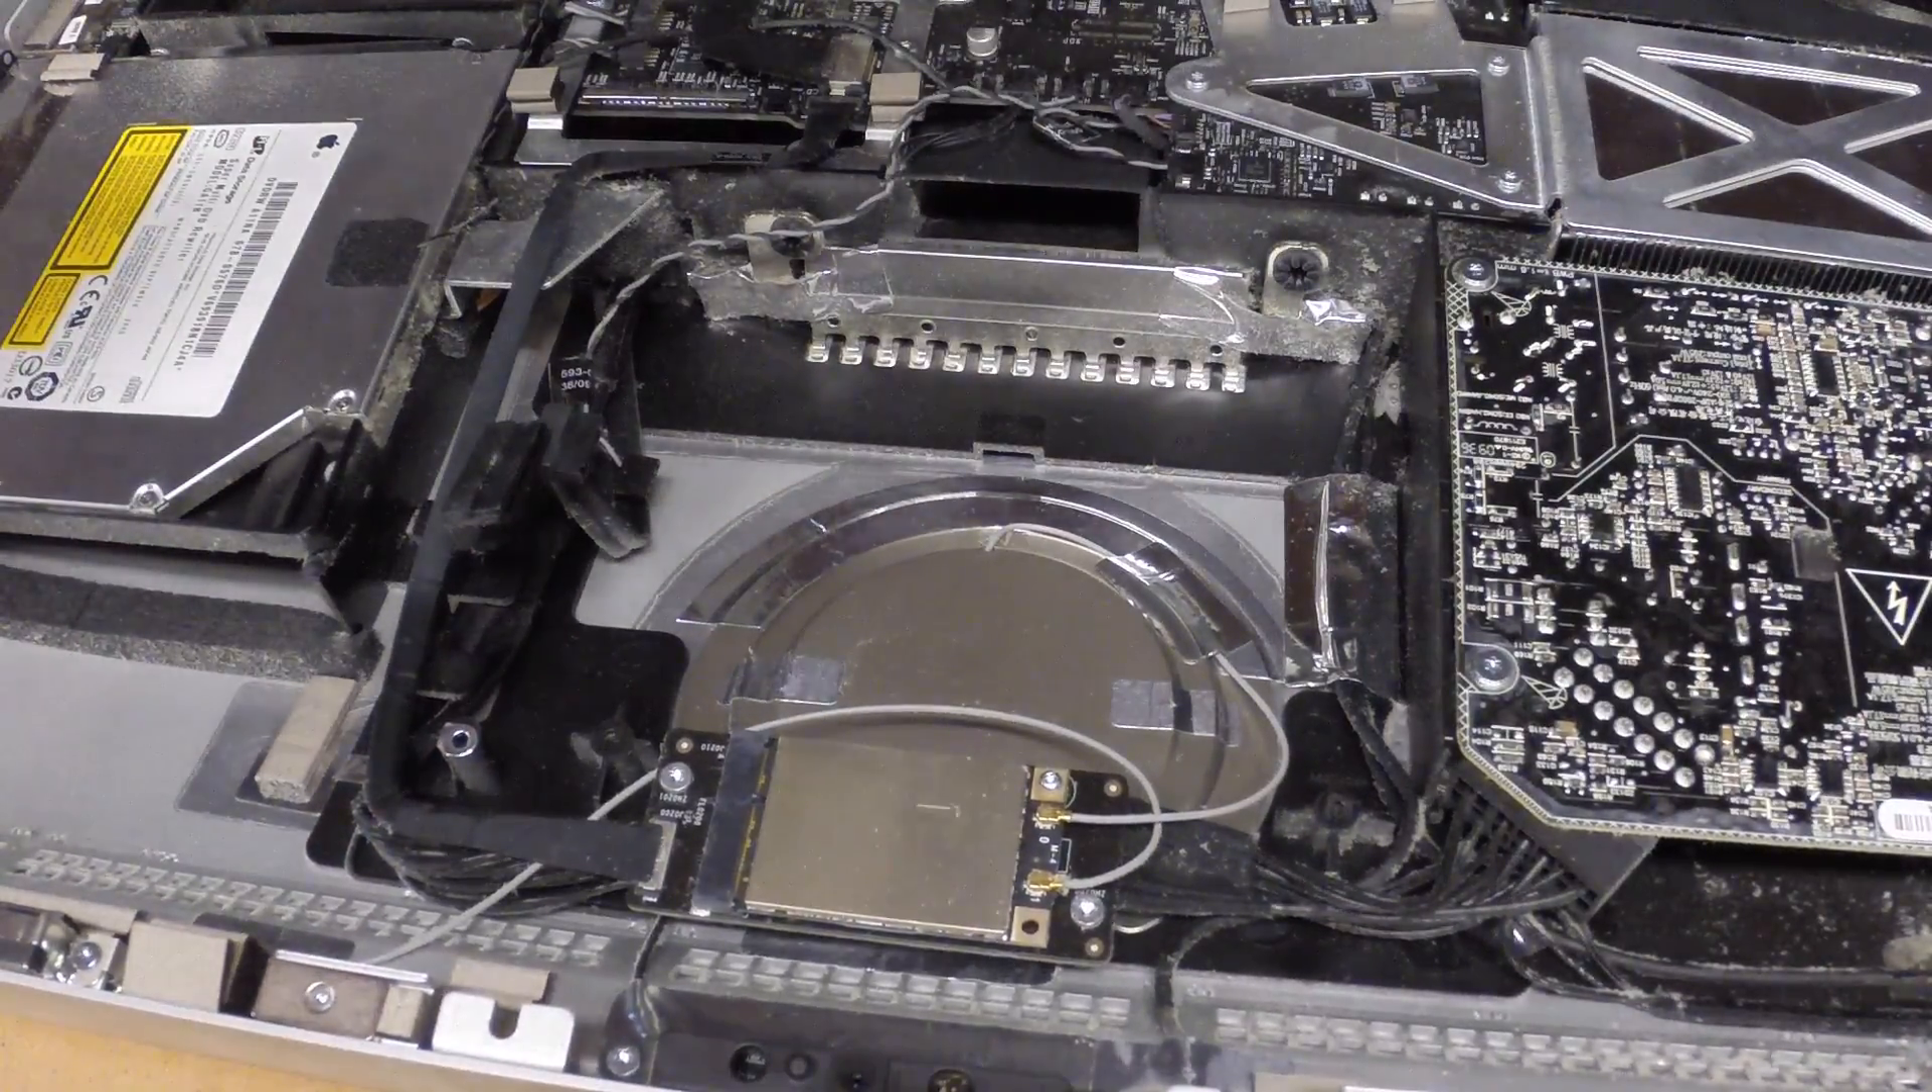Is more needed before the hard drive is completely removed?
No.